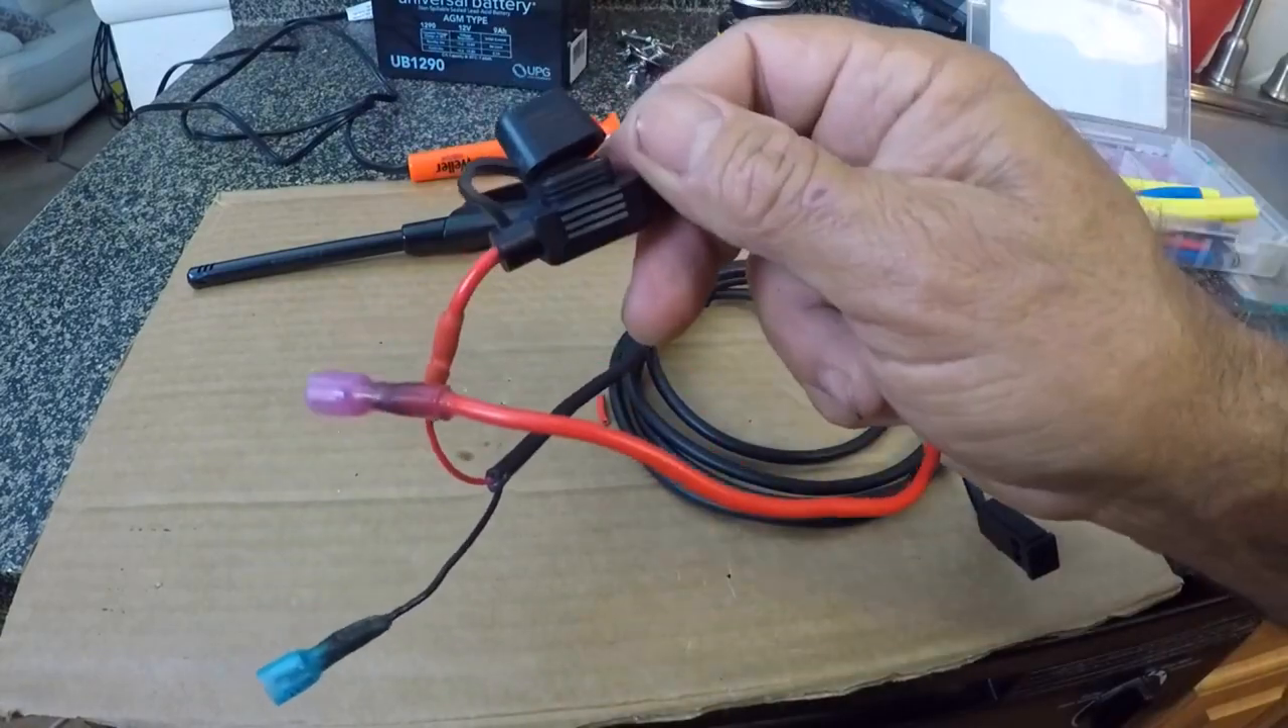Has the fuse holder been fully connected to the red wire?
Yes.